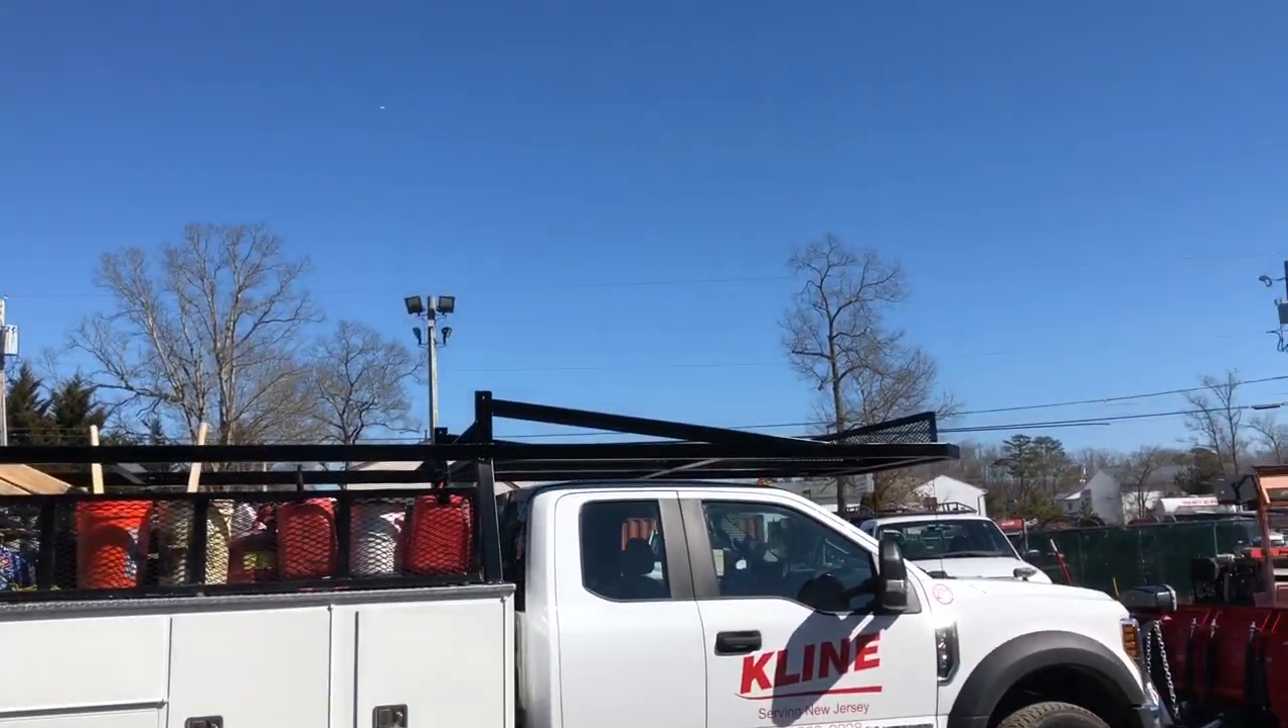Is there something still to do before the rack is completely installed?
No.